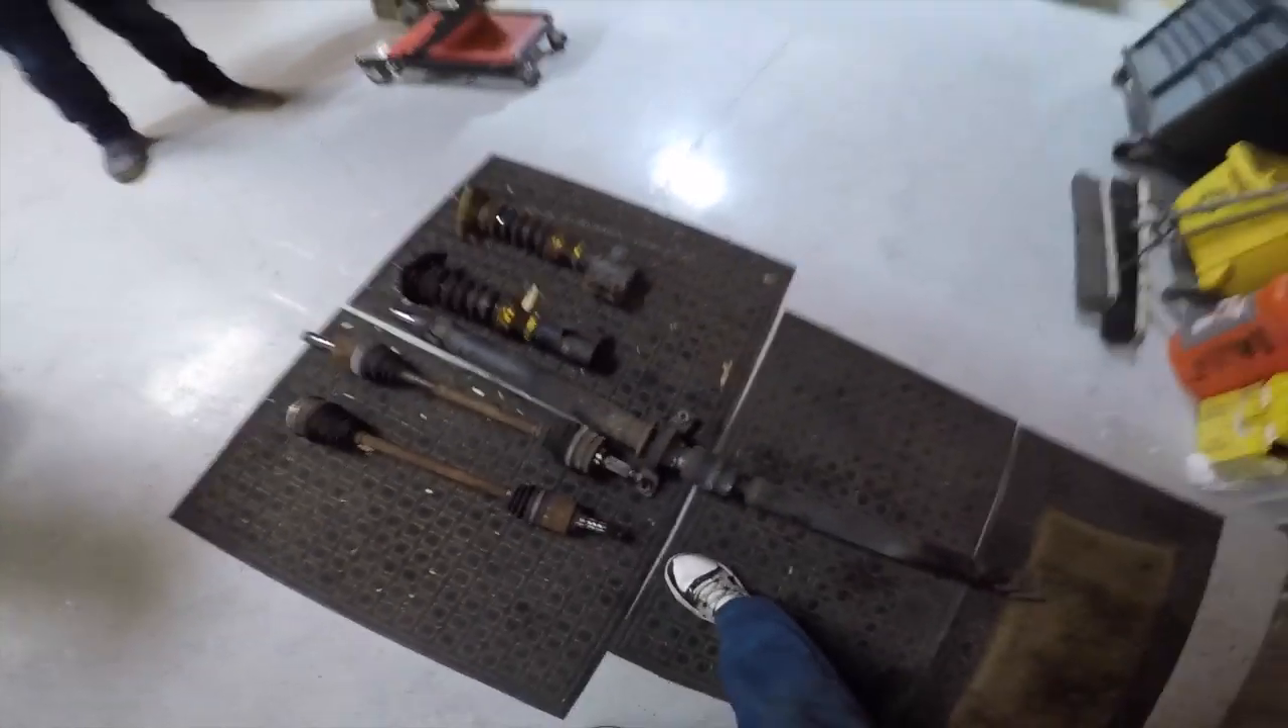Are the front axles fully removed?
Yes.